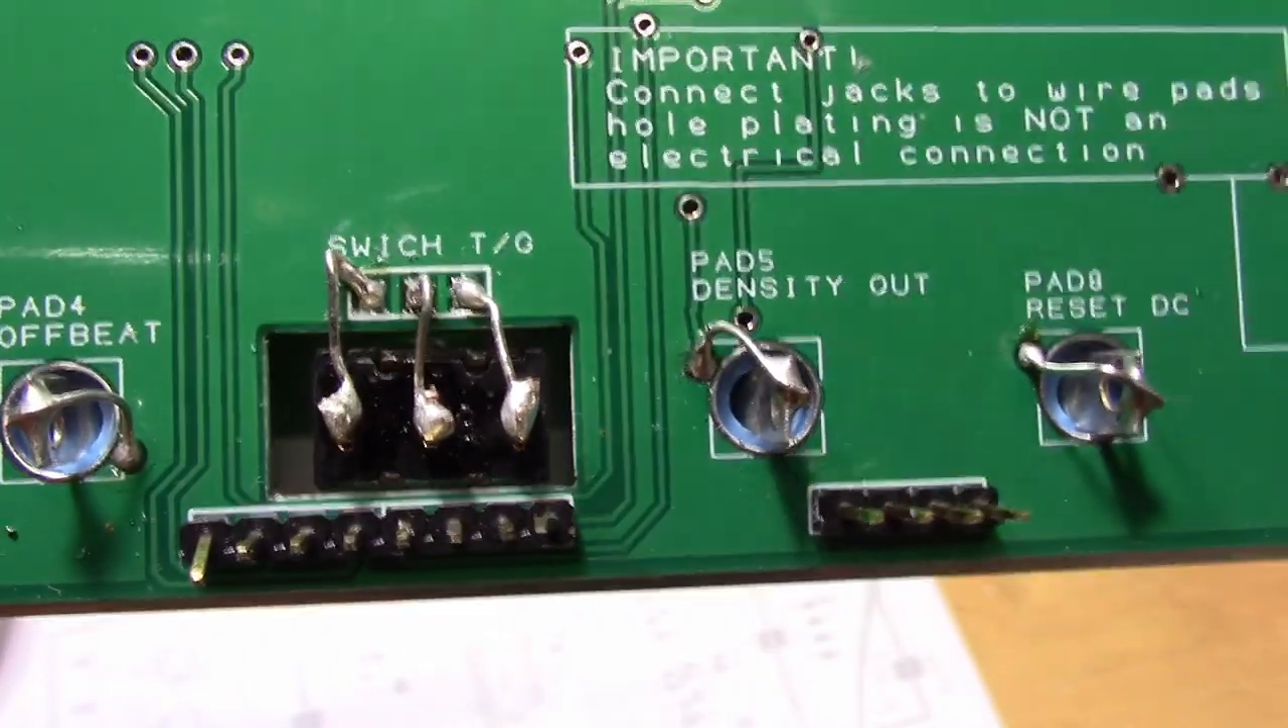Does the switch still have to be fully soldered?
No.